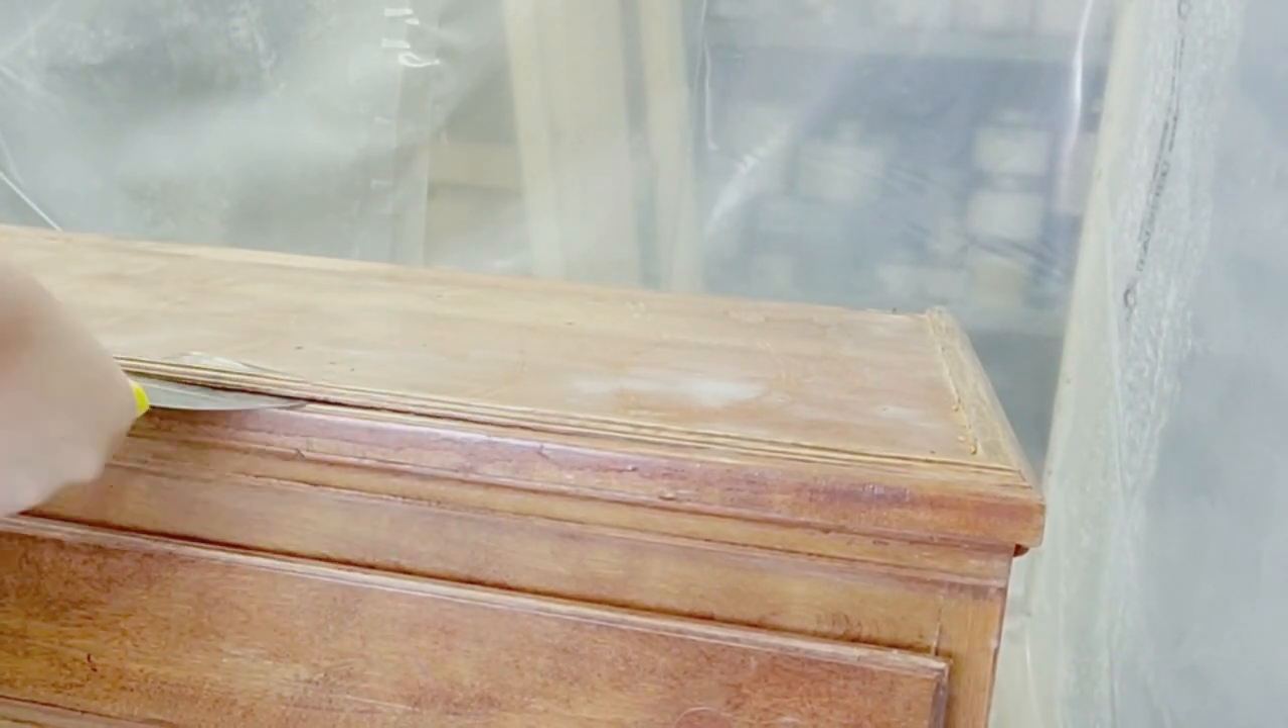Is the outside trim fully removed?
No.